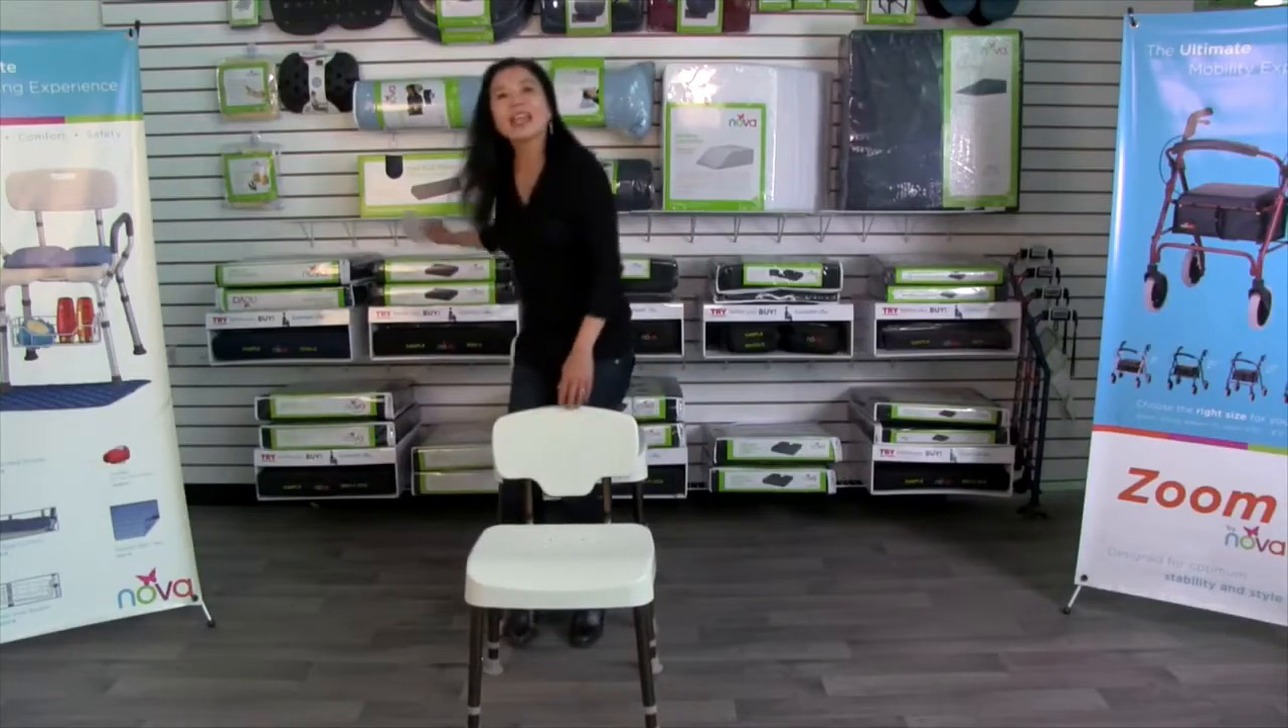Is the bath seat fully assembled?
Yes.